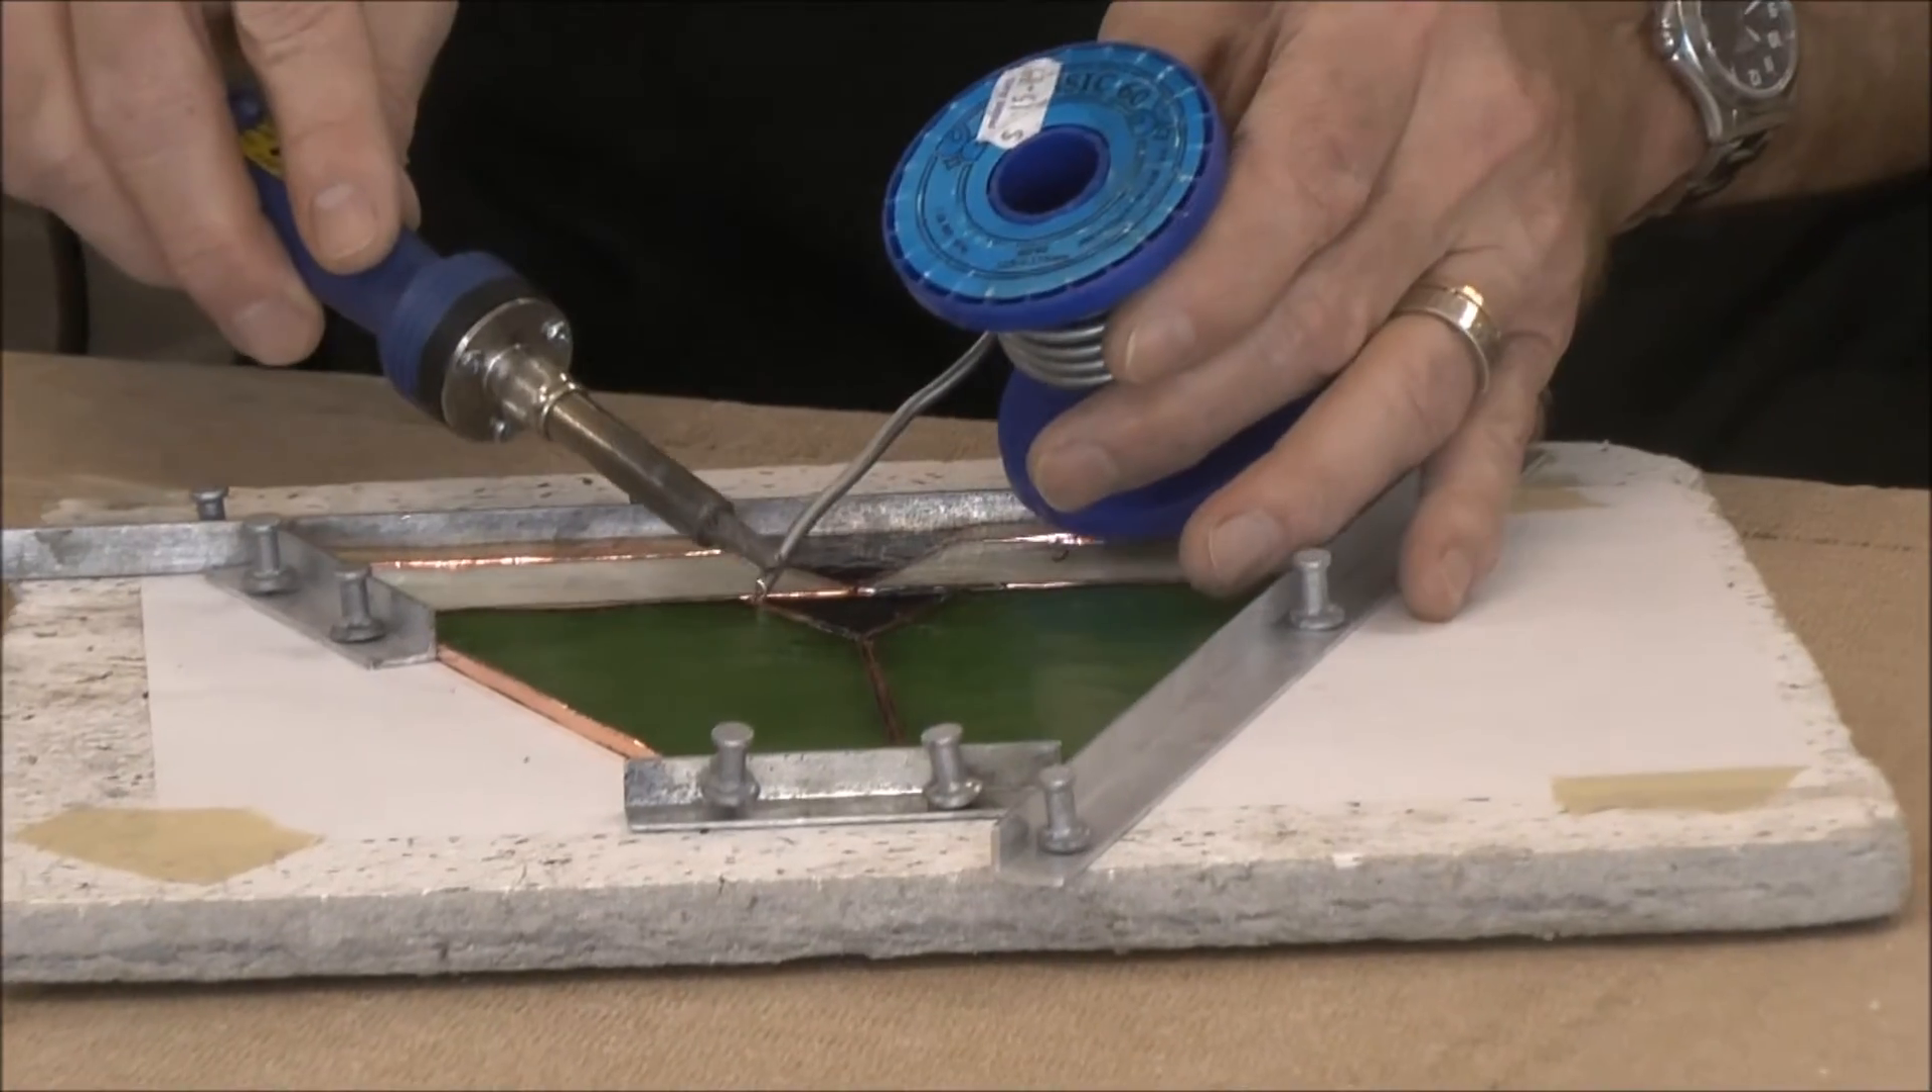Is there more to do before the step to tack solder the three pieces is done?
Yes.